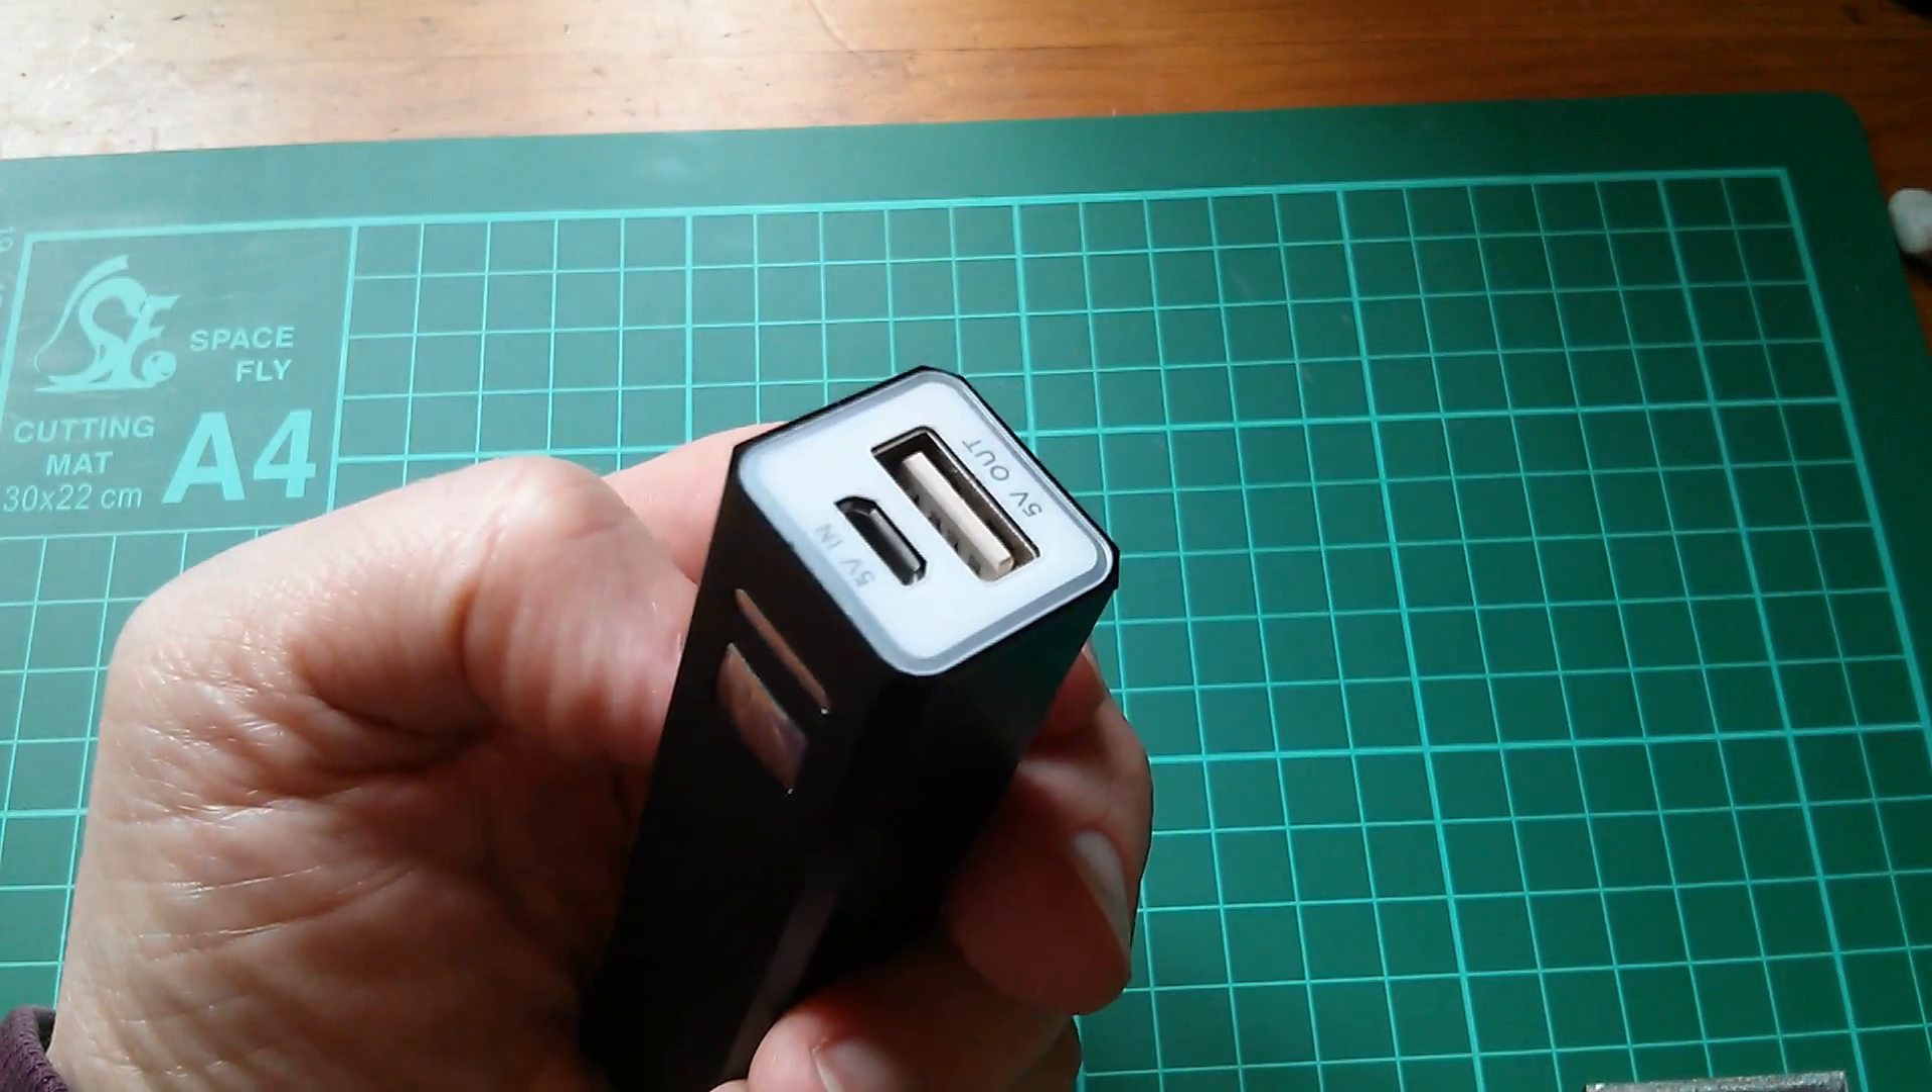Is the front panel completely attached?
Yes.